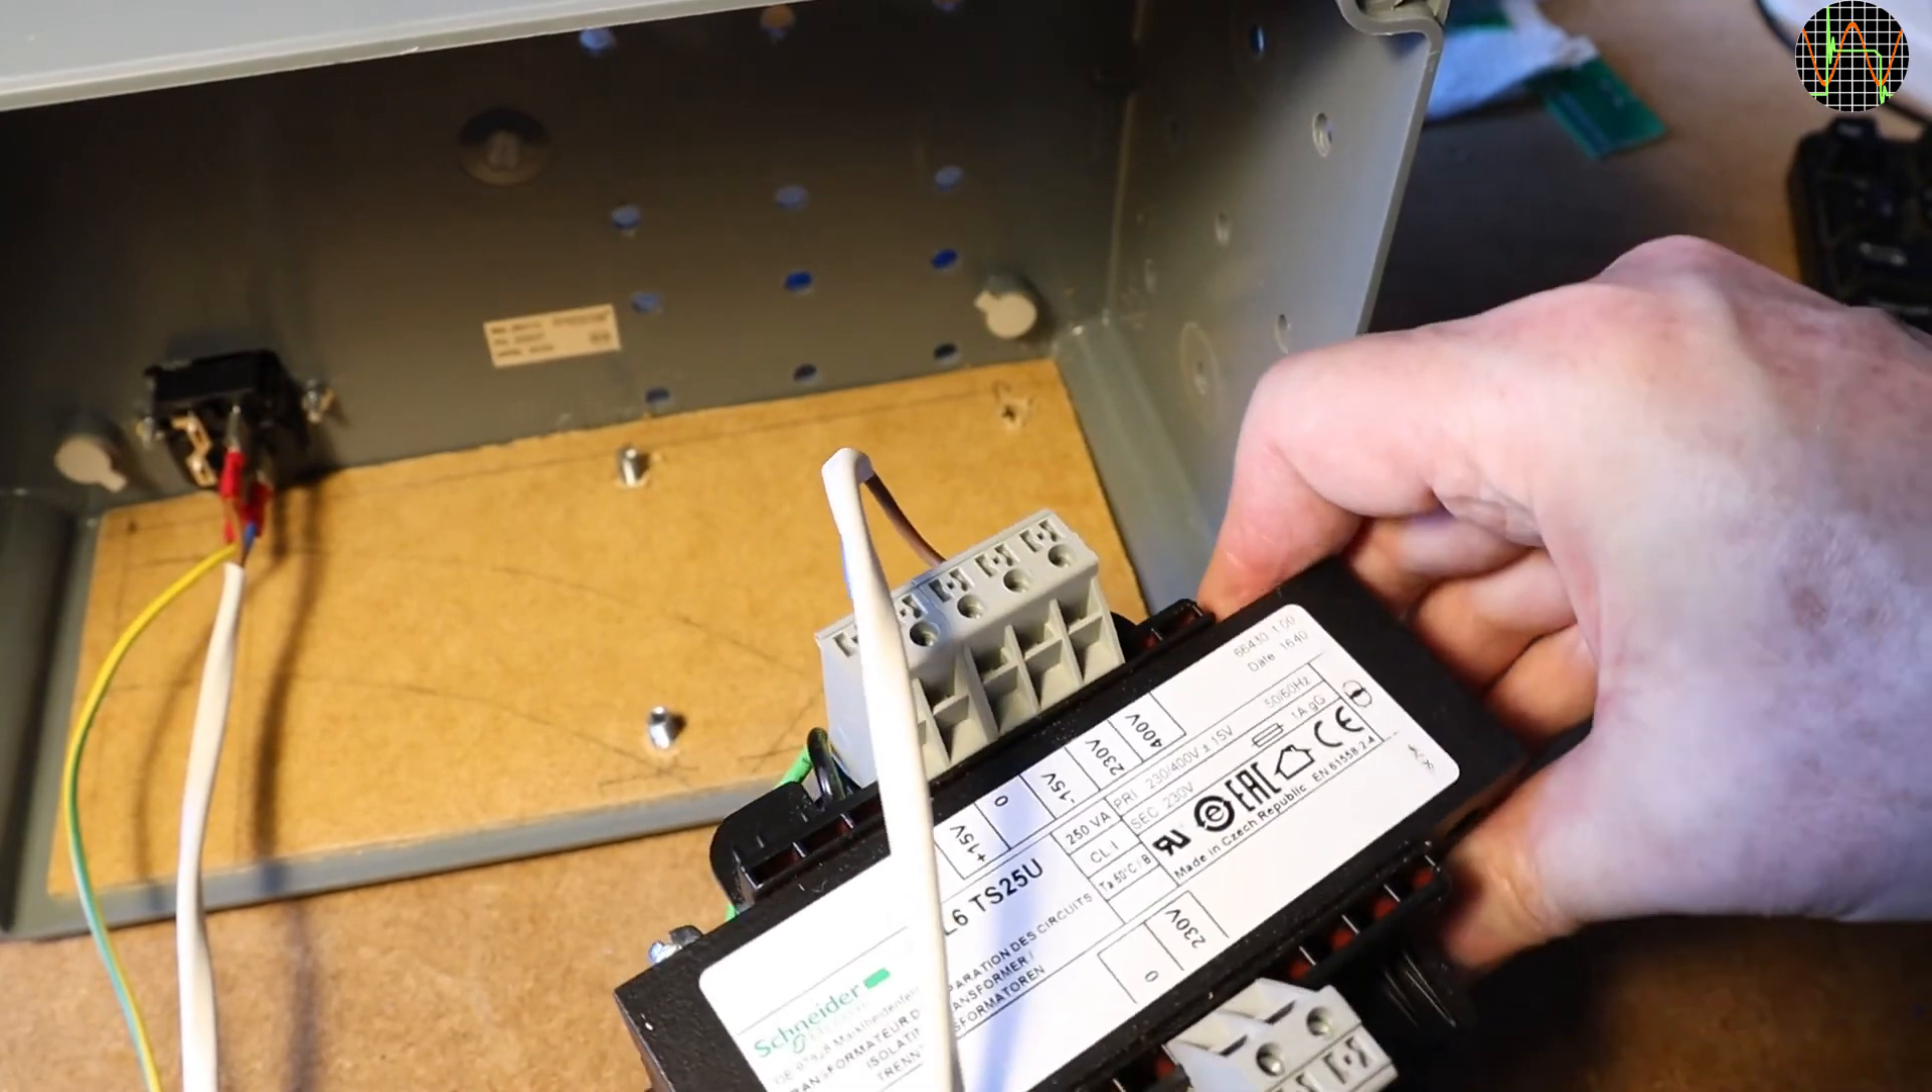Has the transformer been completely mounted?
No.